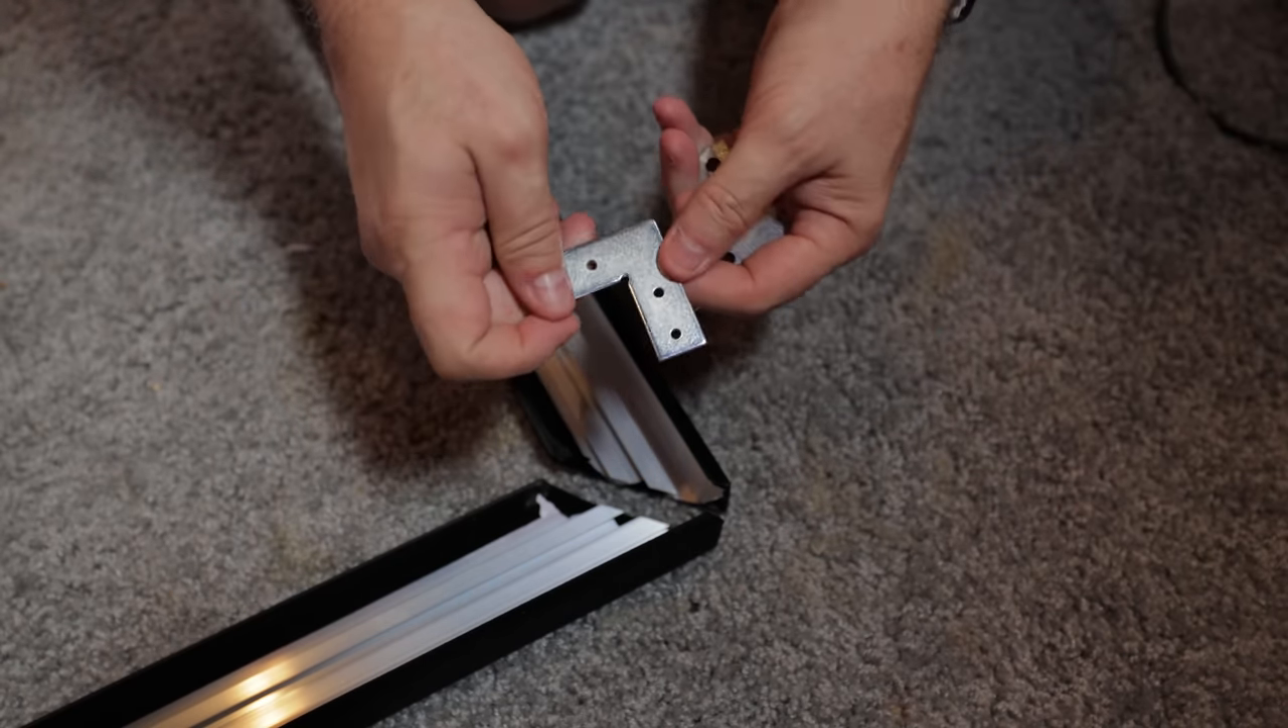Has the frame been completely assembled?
No.